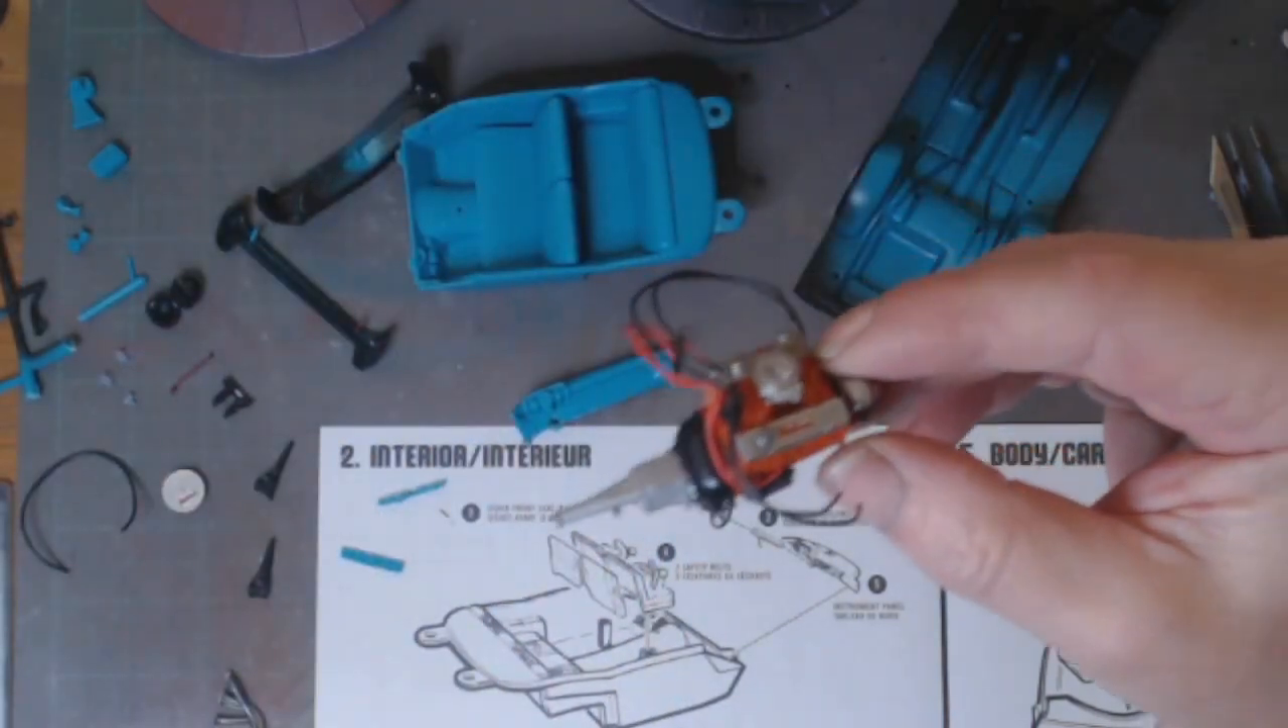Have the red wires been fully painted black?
No.